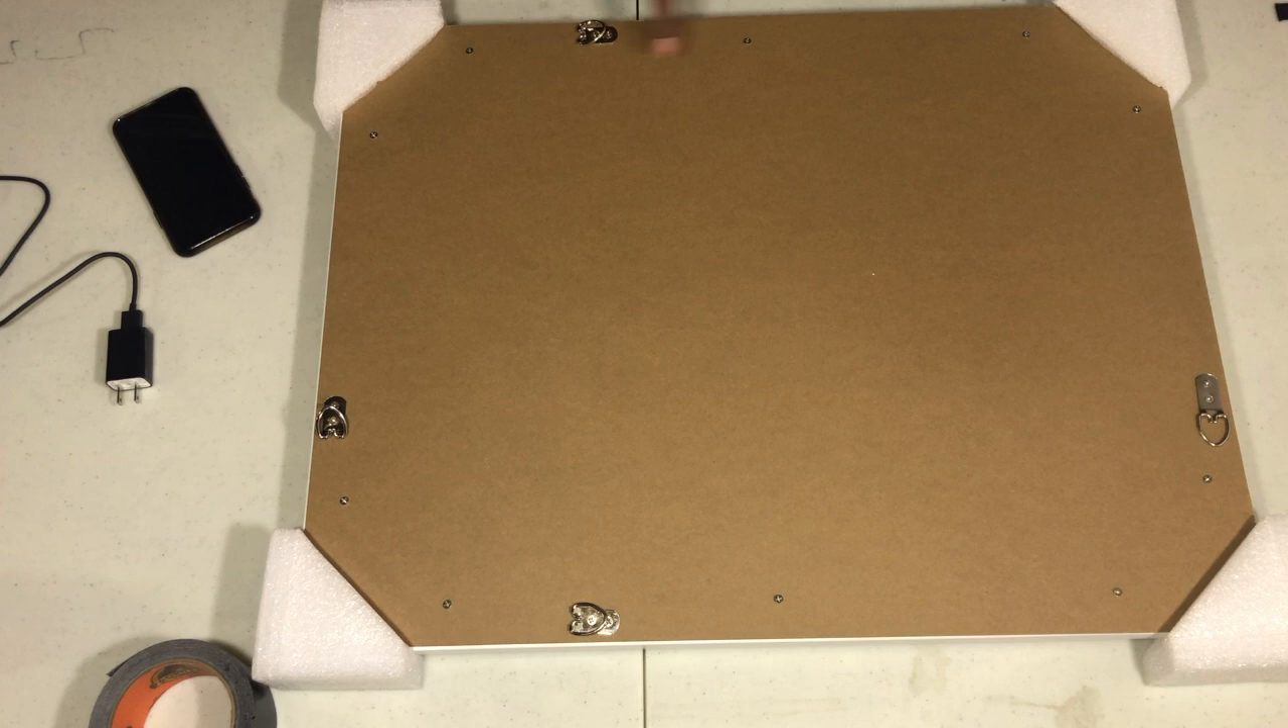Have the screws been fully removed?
No.